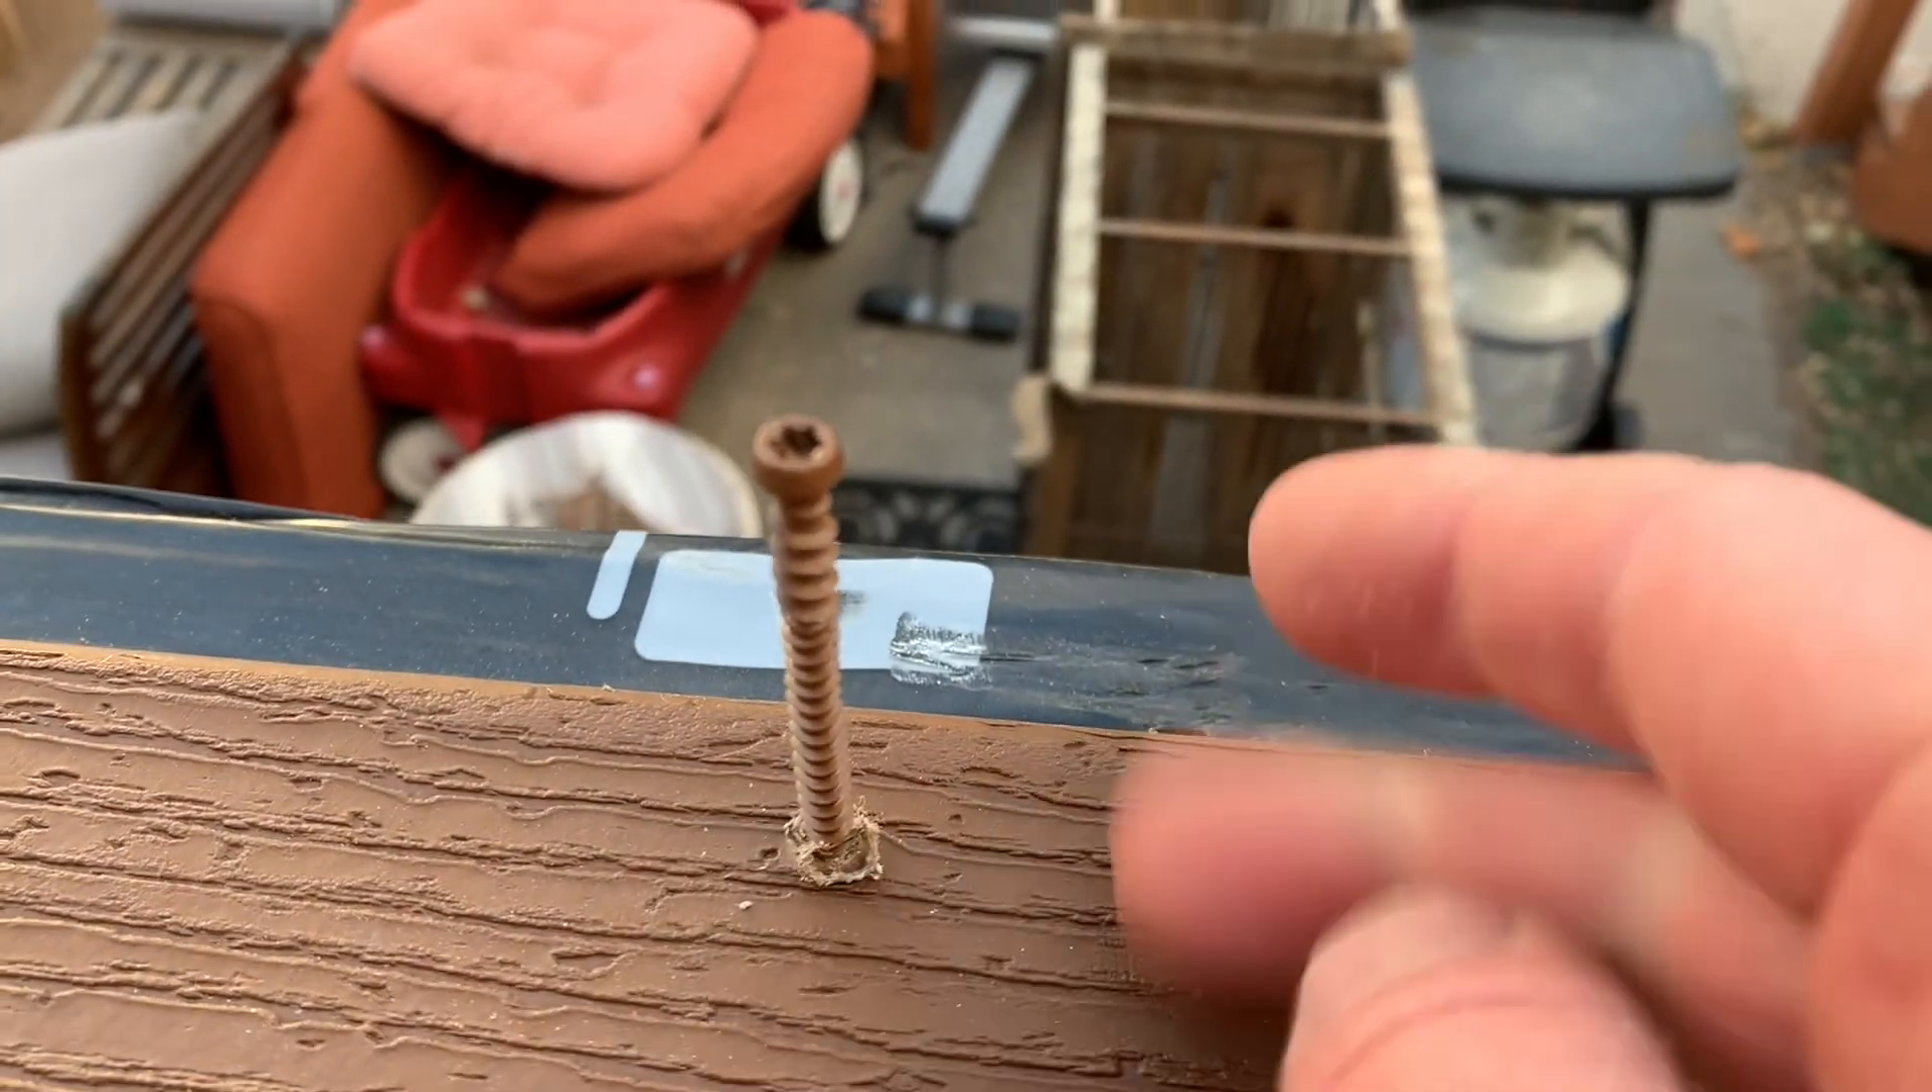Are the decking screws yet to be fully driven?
Yes.